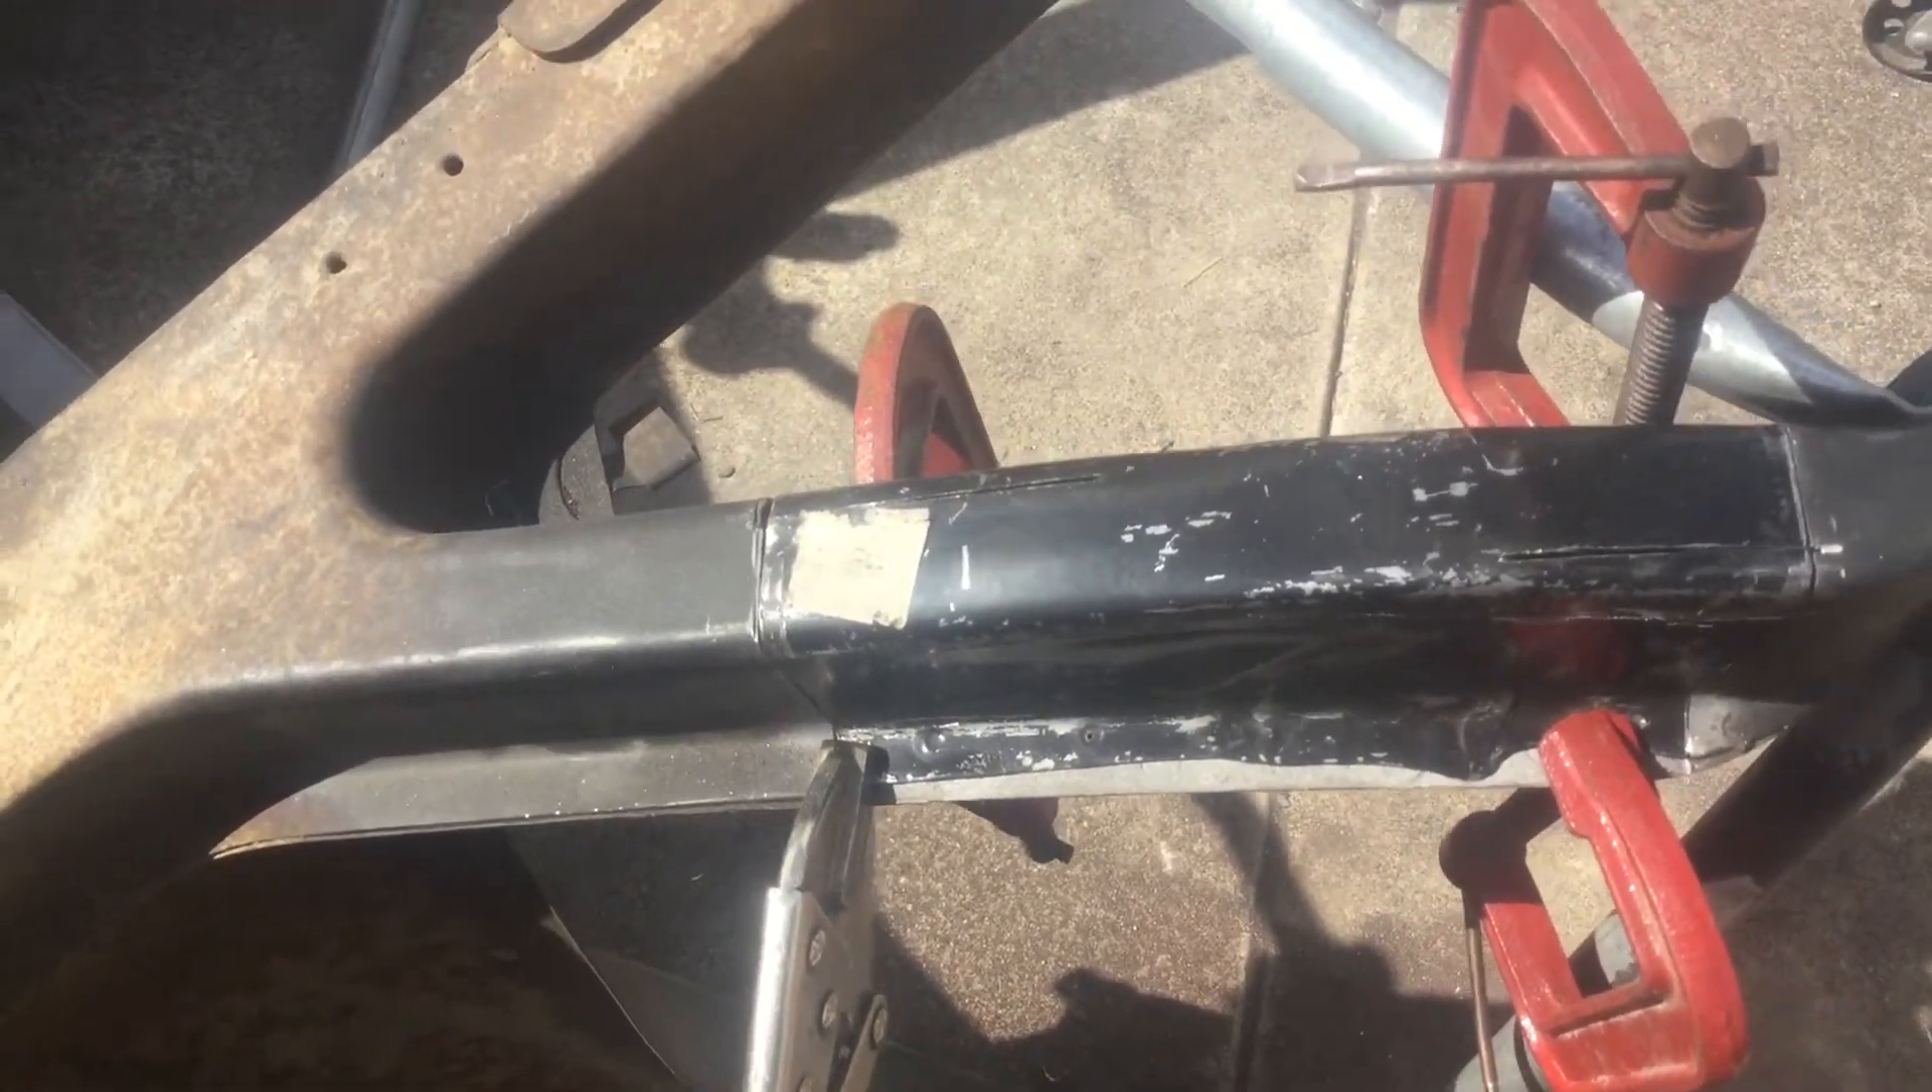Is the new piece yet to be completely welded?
Yes.